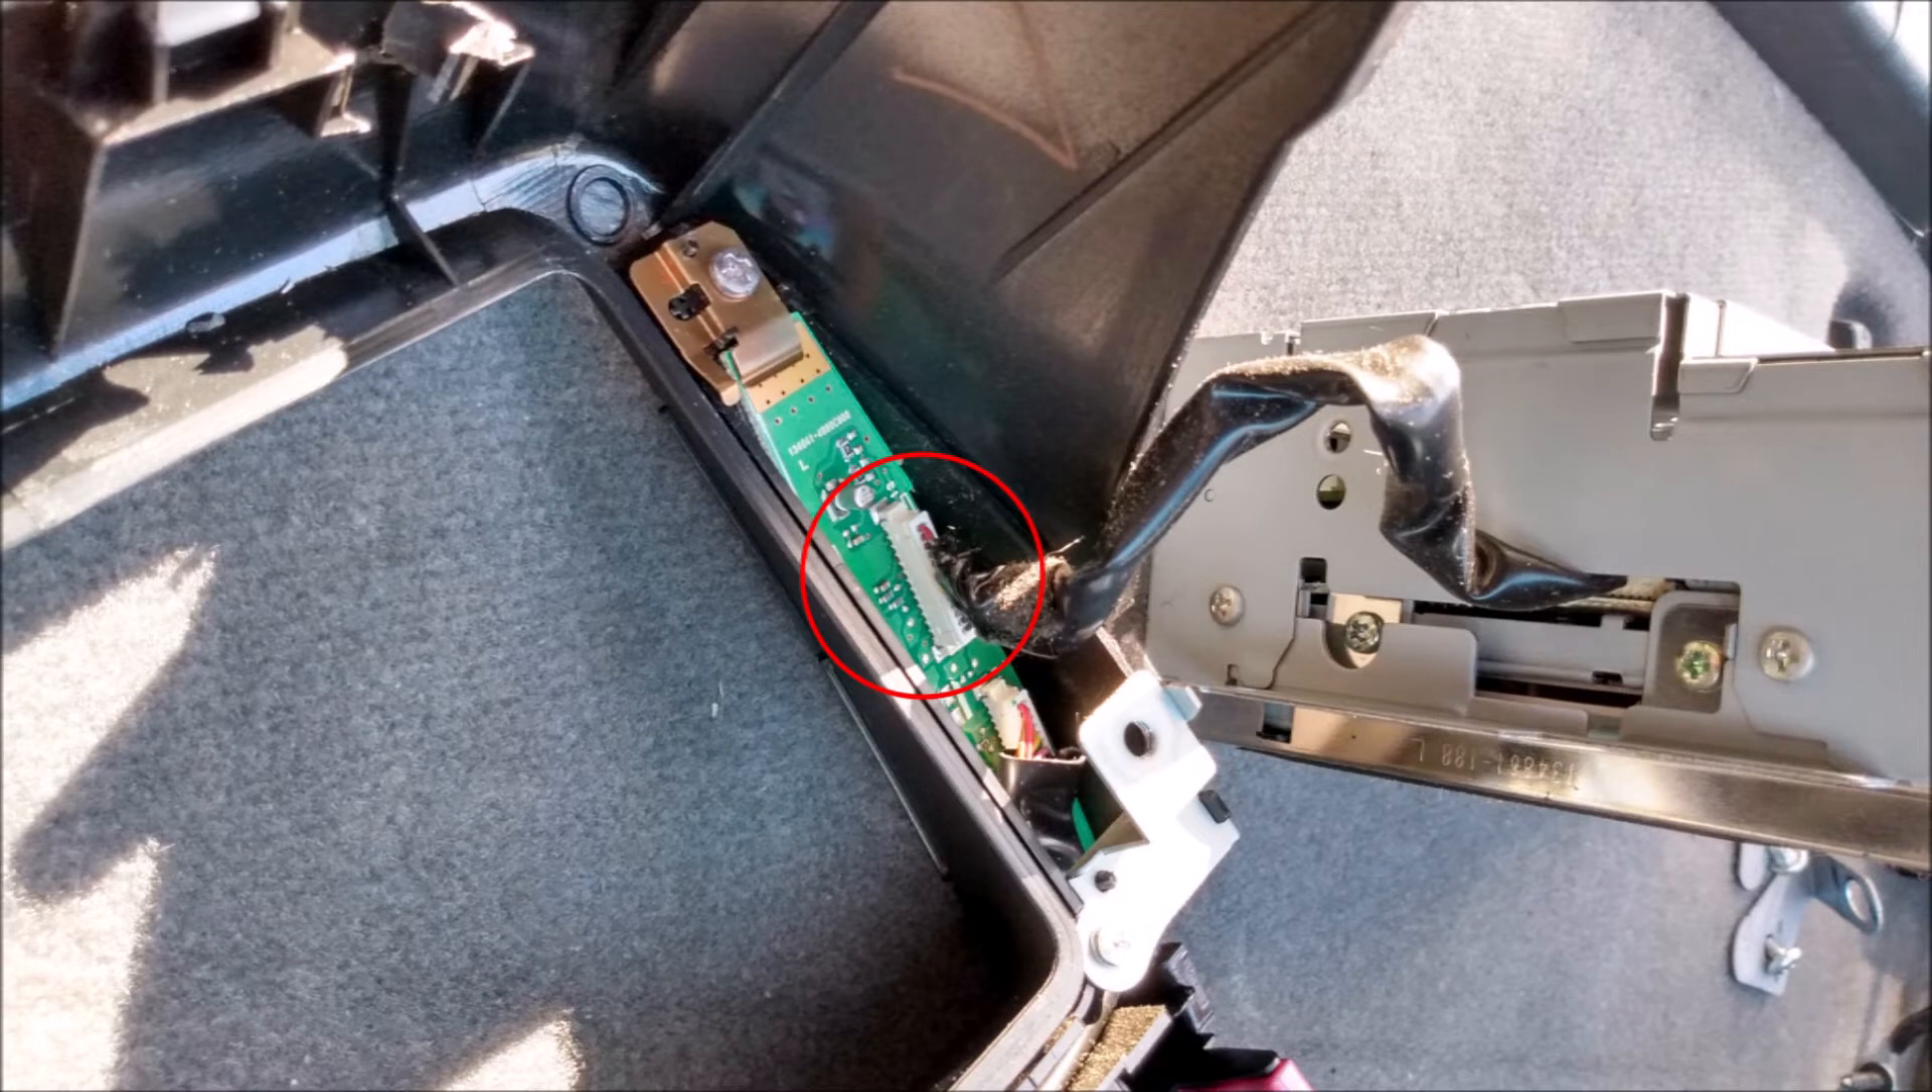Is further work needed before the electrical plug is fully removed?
Yes.